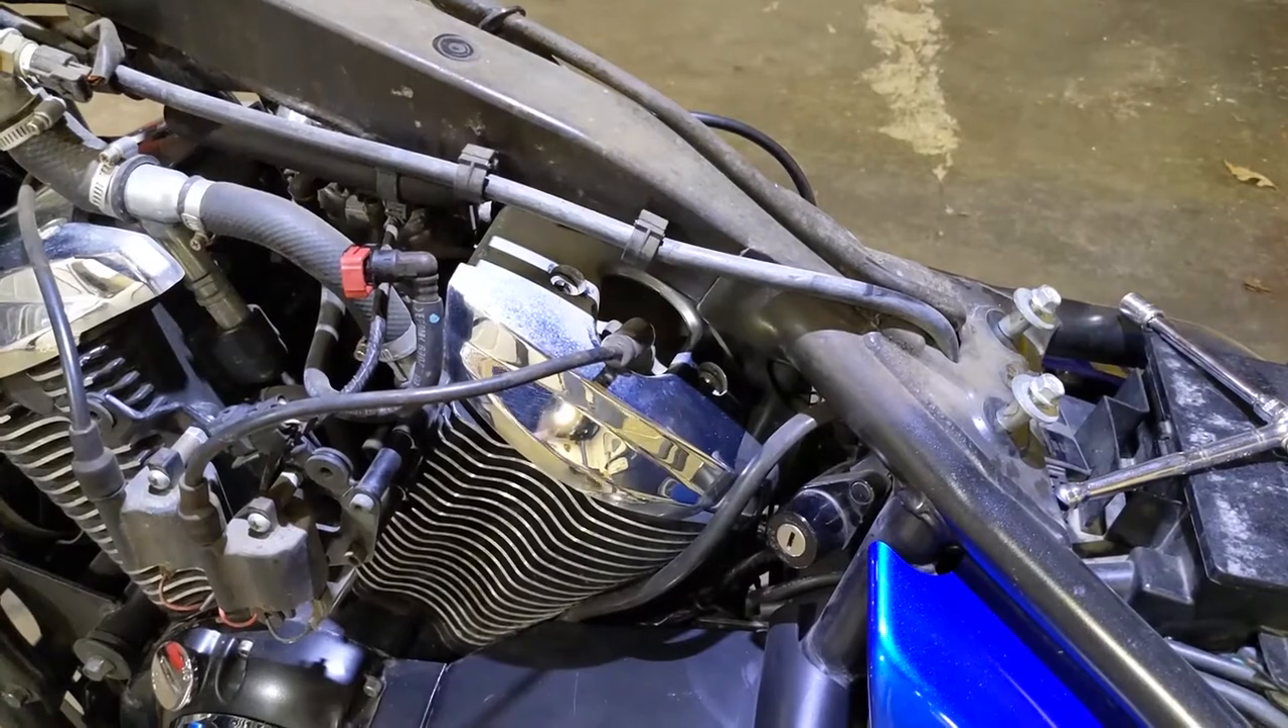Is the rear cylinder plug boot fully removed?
No.